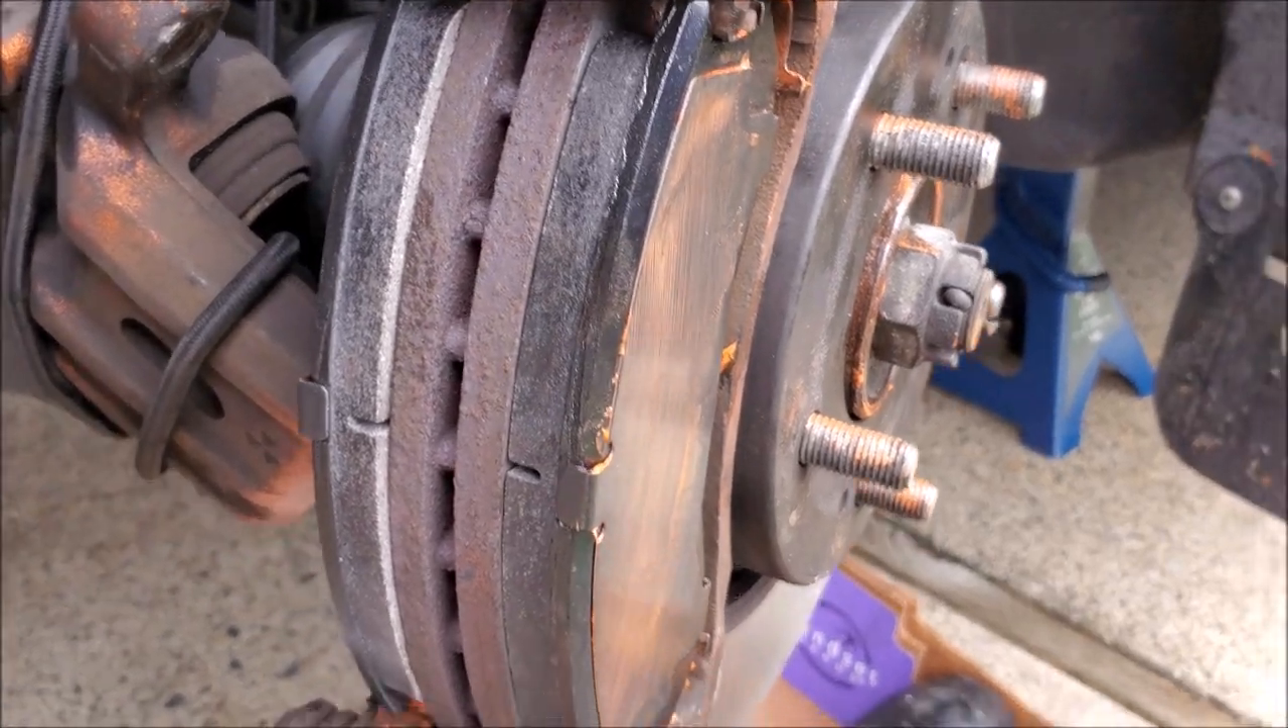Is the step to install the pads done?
Yes.